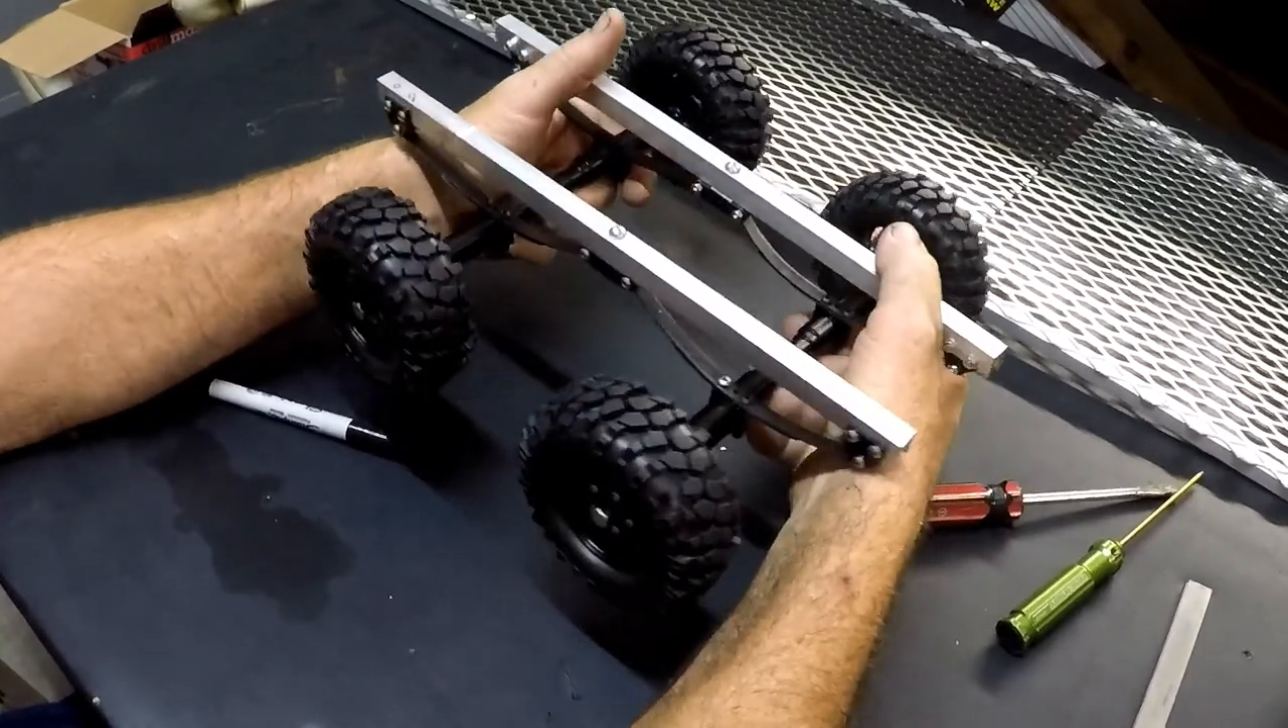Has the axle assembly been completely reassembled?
Yes.